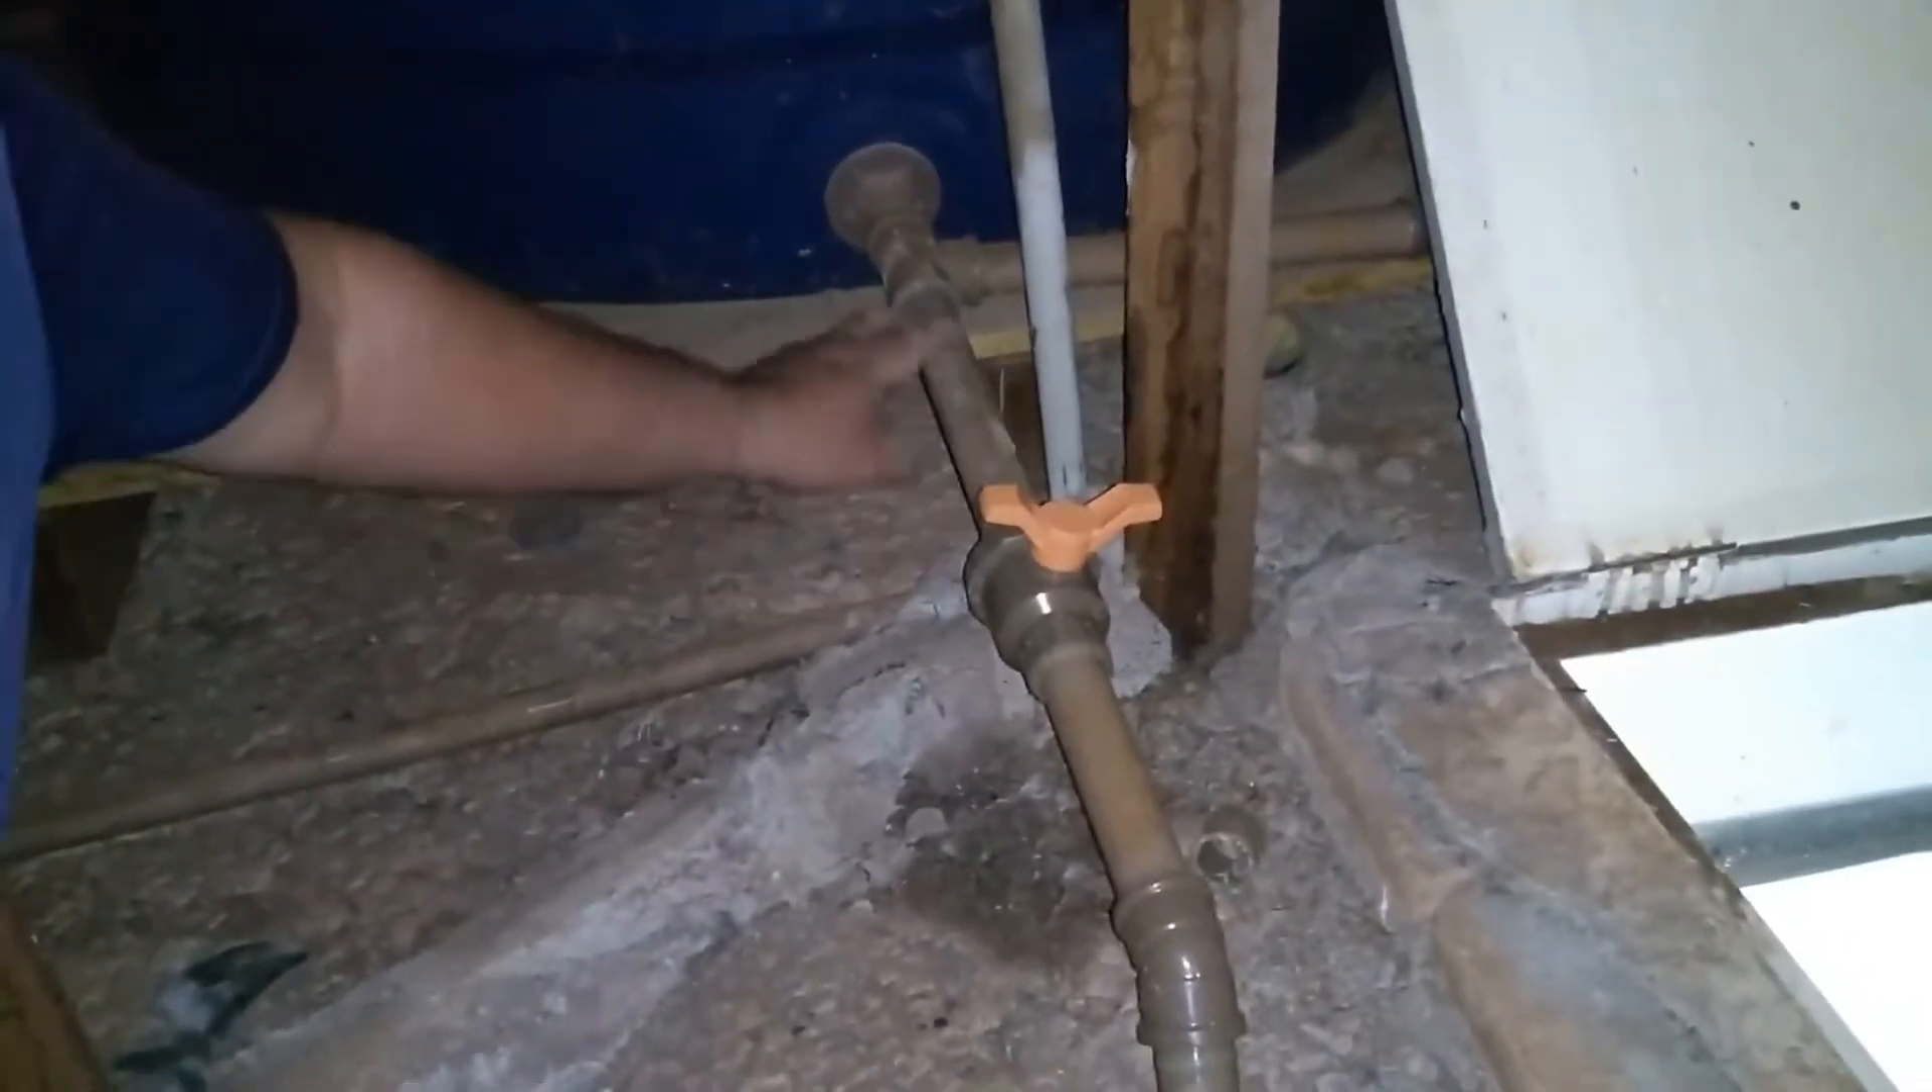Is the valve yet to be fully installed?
No.